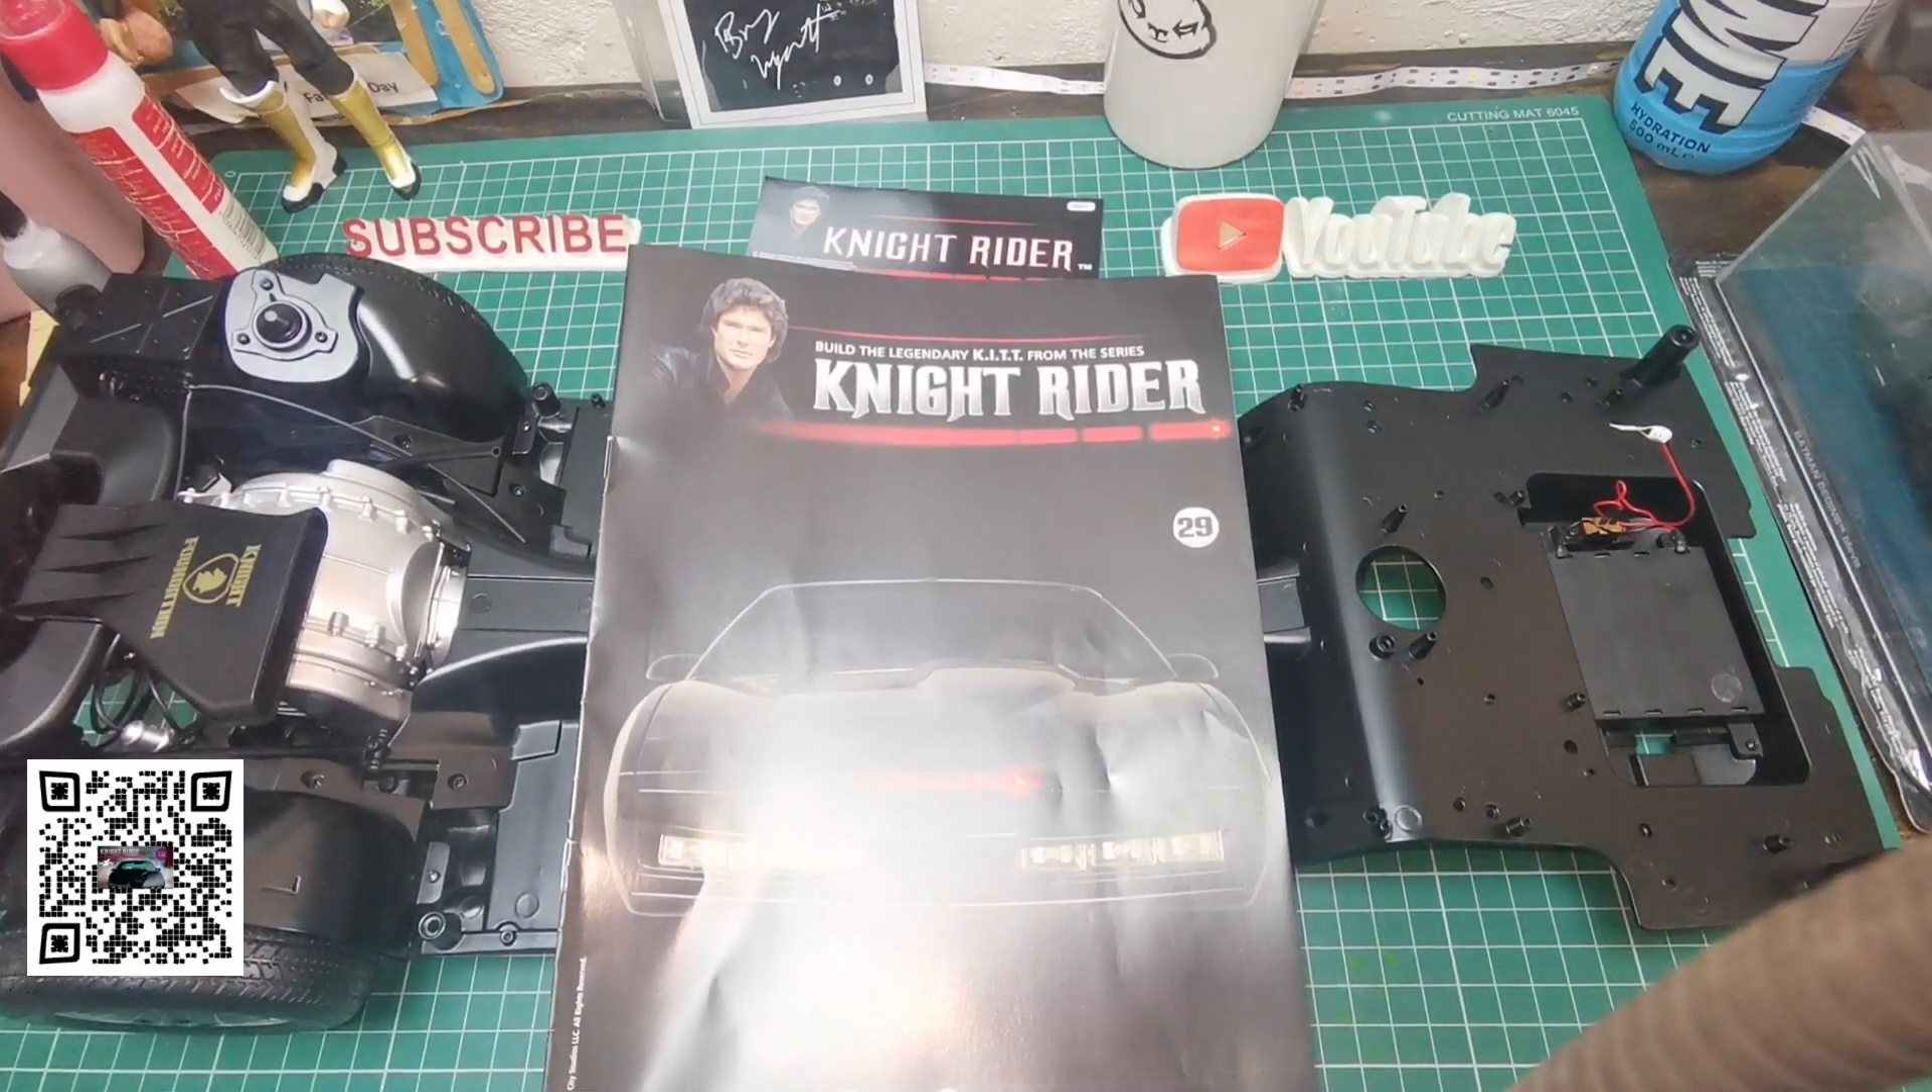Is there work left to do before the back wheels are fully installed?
Yes.